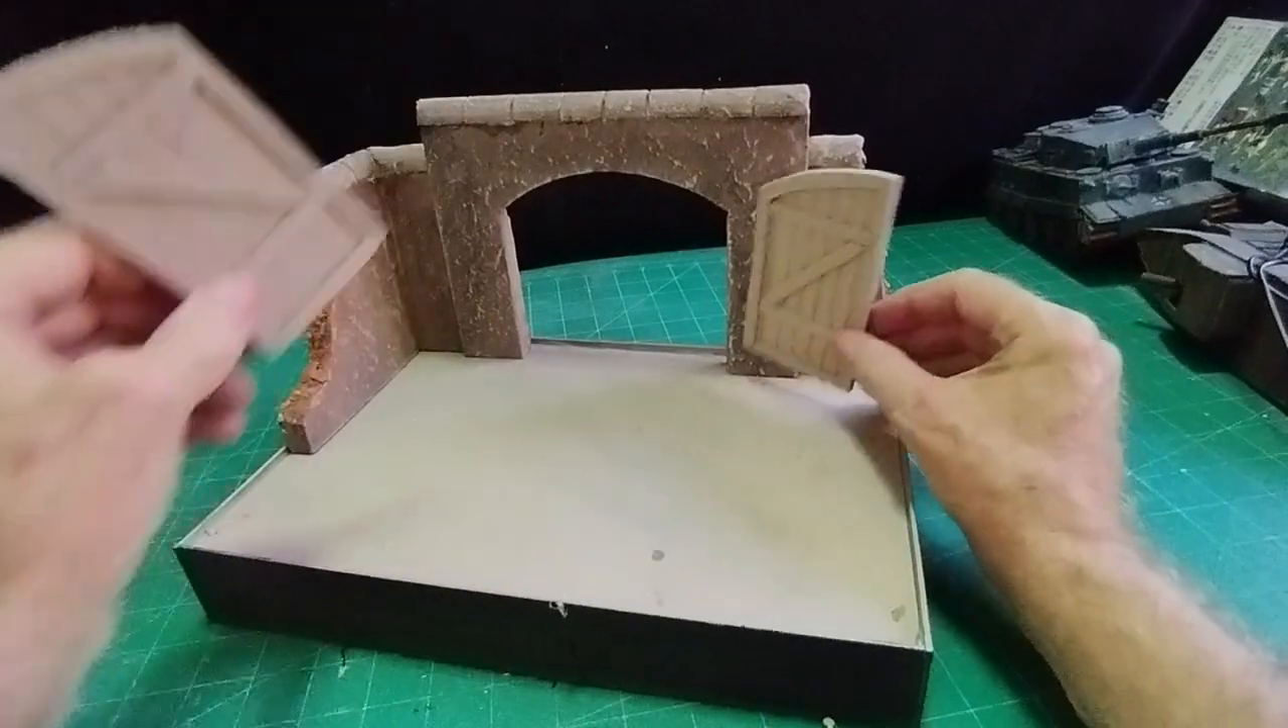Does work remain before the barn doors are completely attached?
Yes.